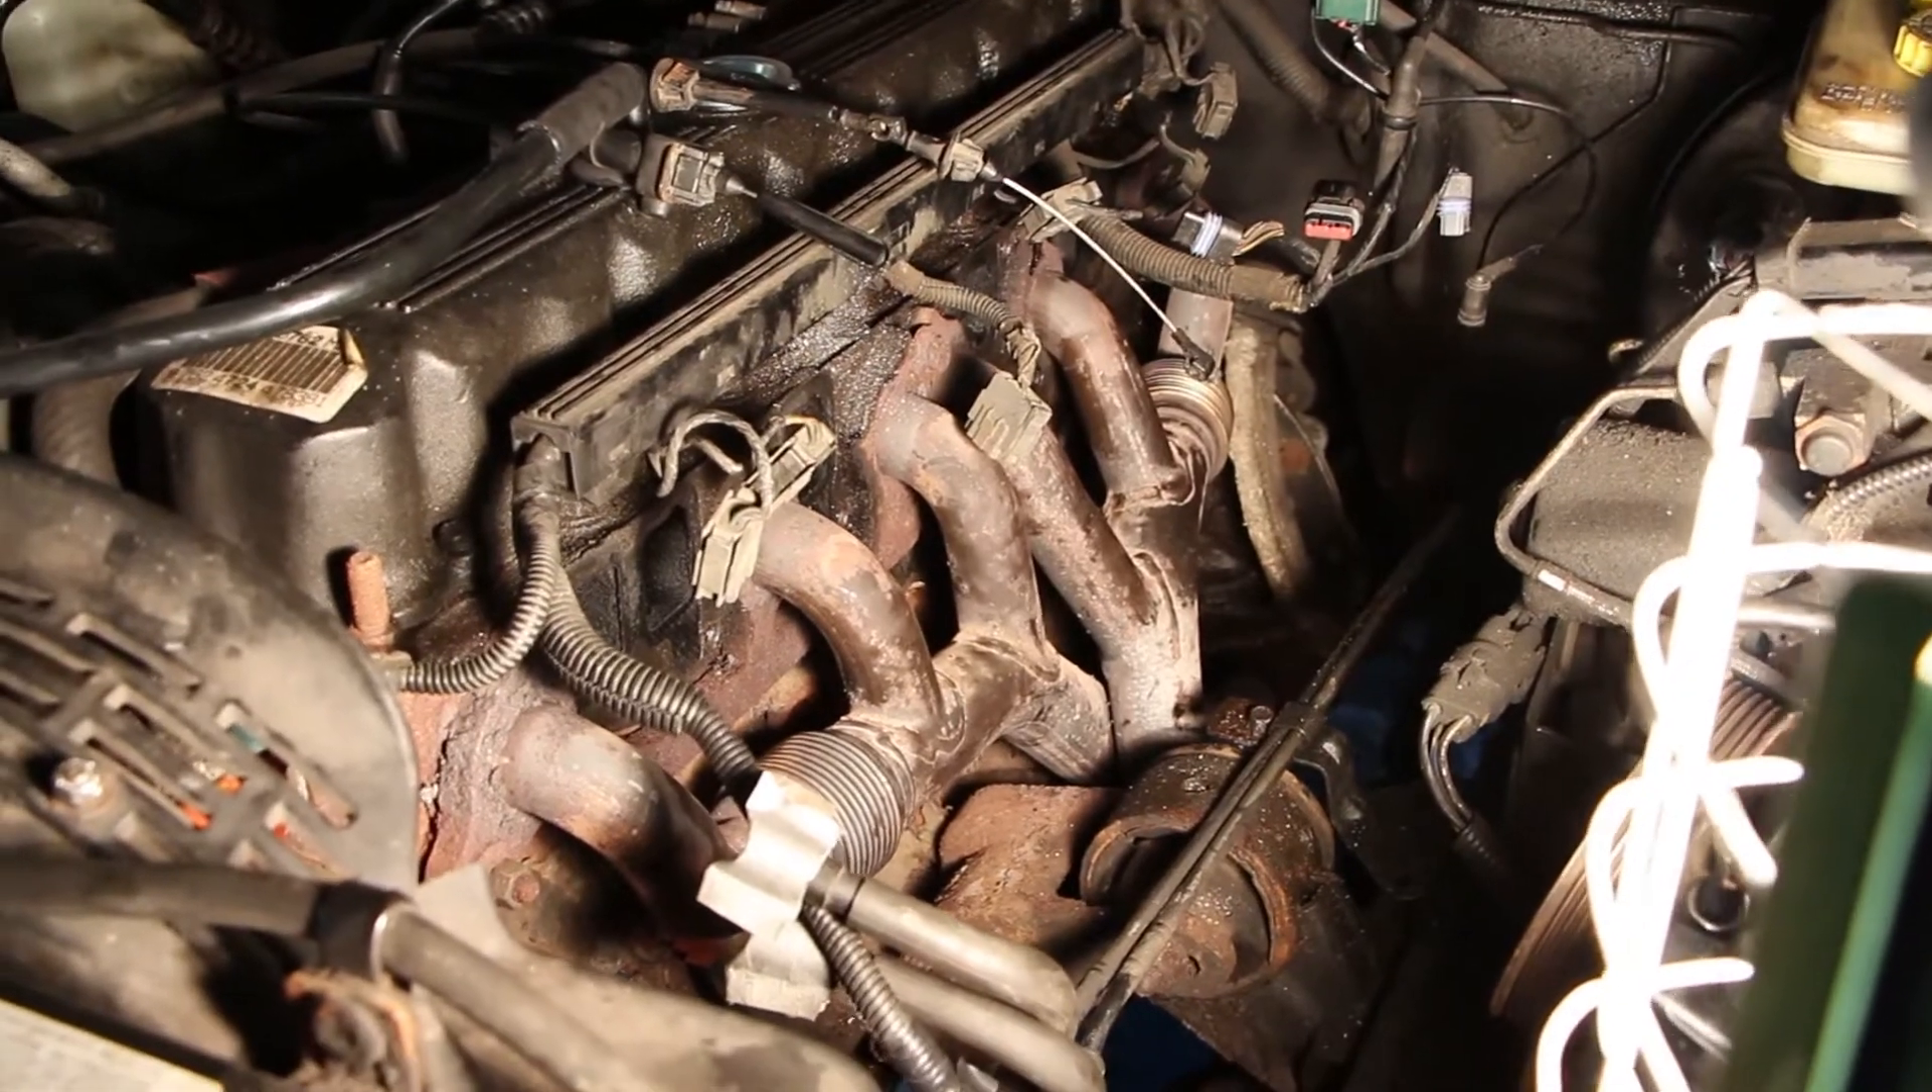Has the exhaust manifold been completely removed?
No.